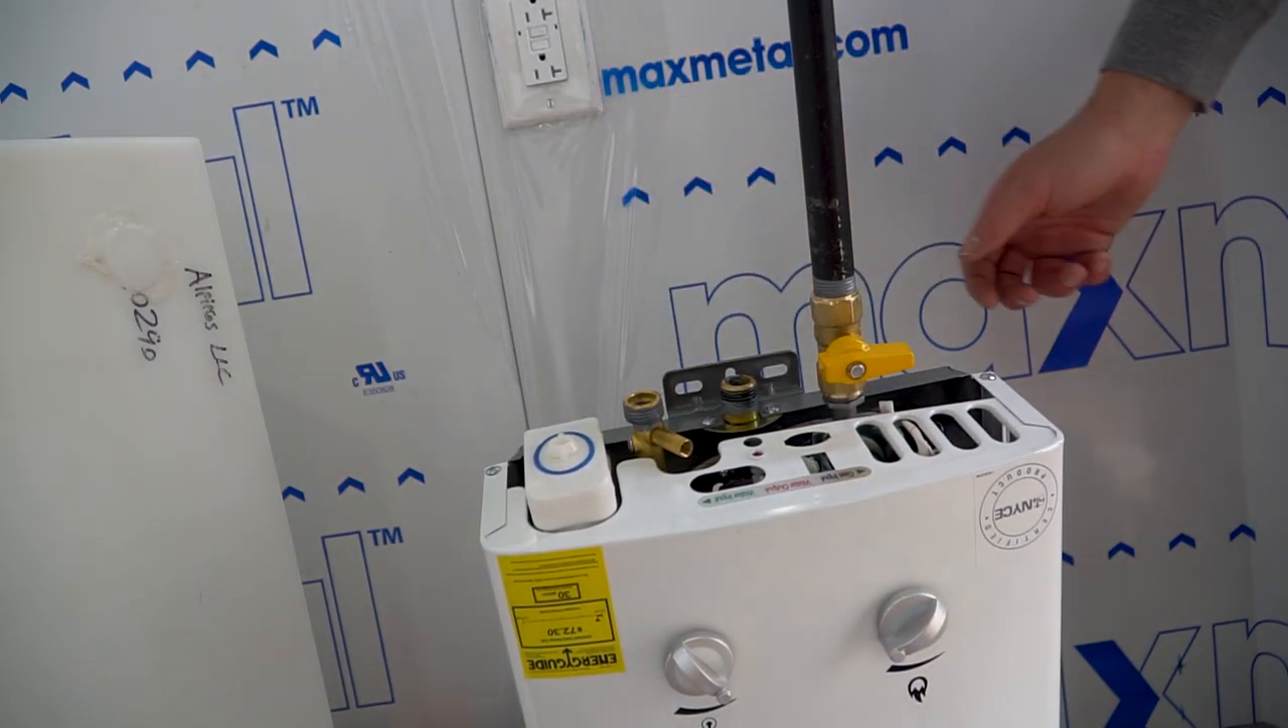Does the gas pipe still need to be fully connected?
No.